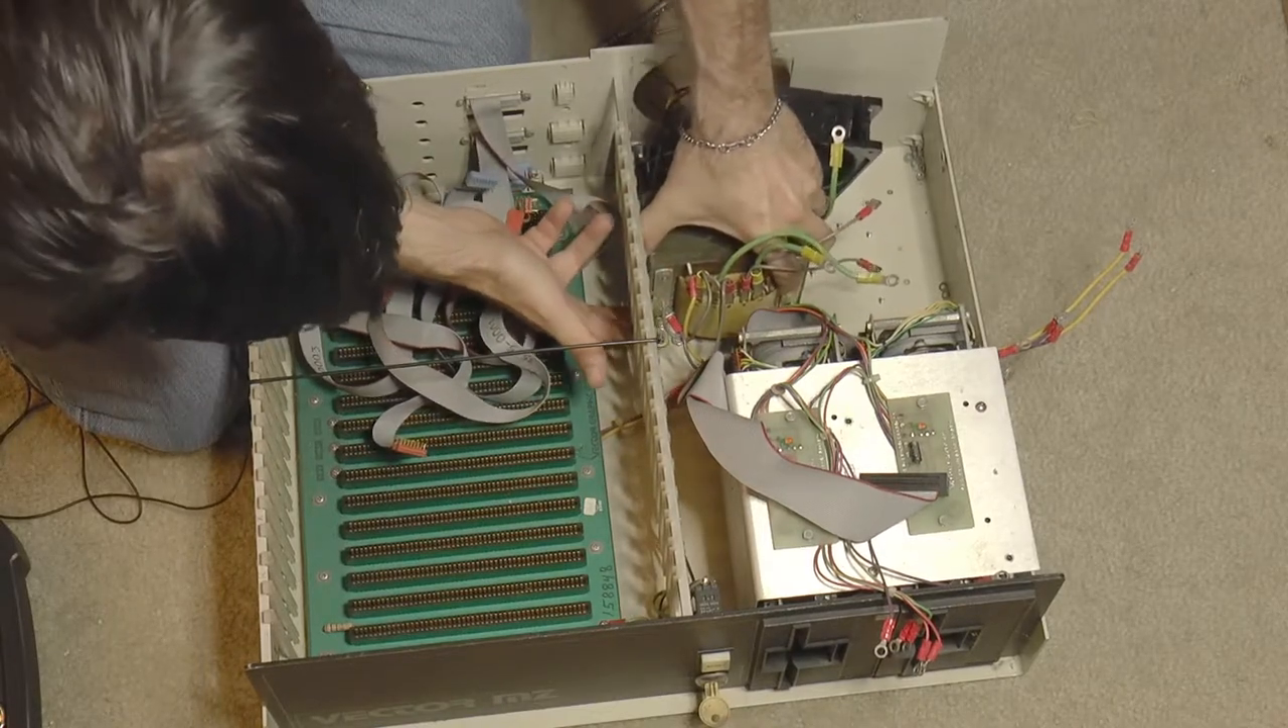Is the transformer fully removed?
No.